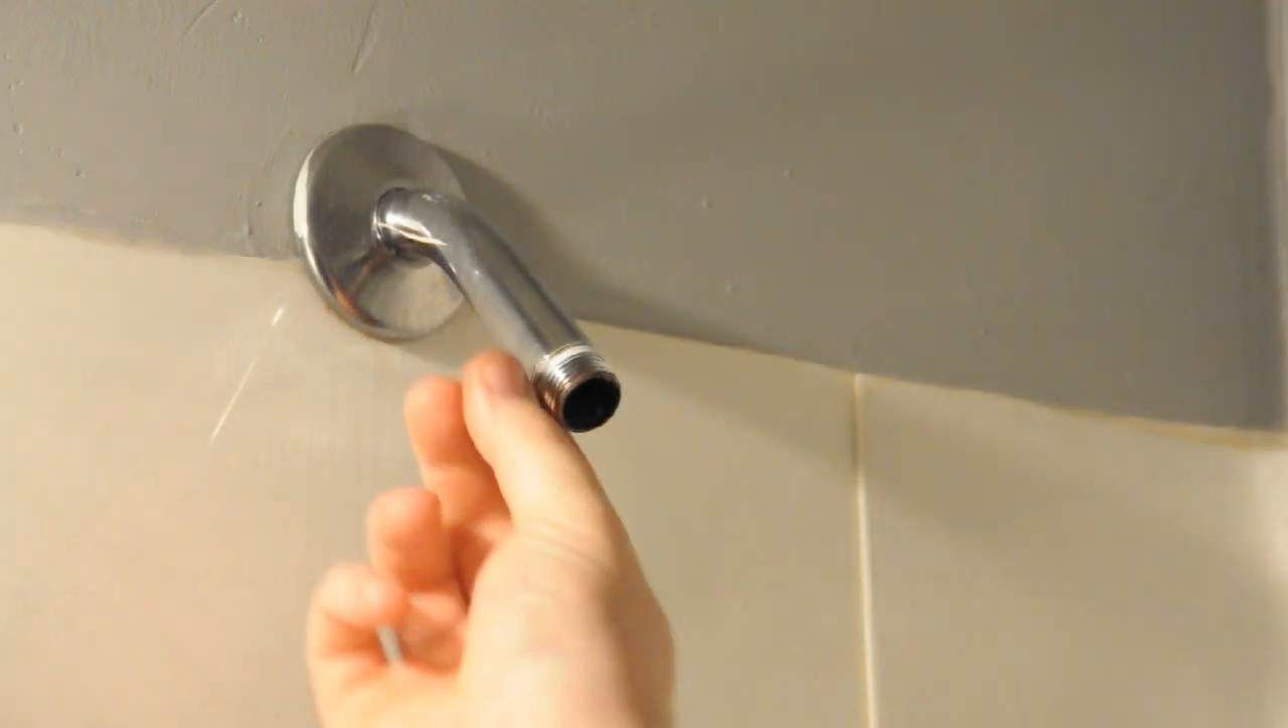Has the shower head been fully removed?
Yes.